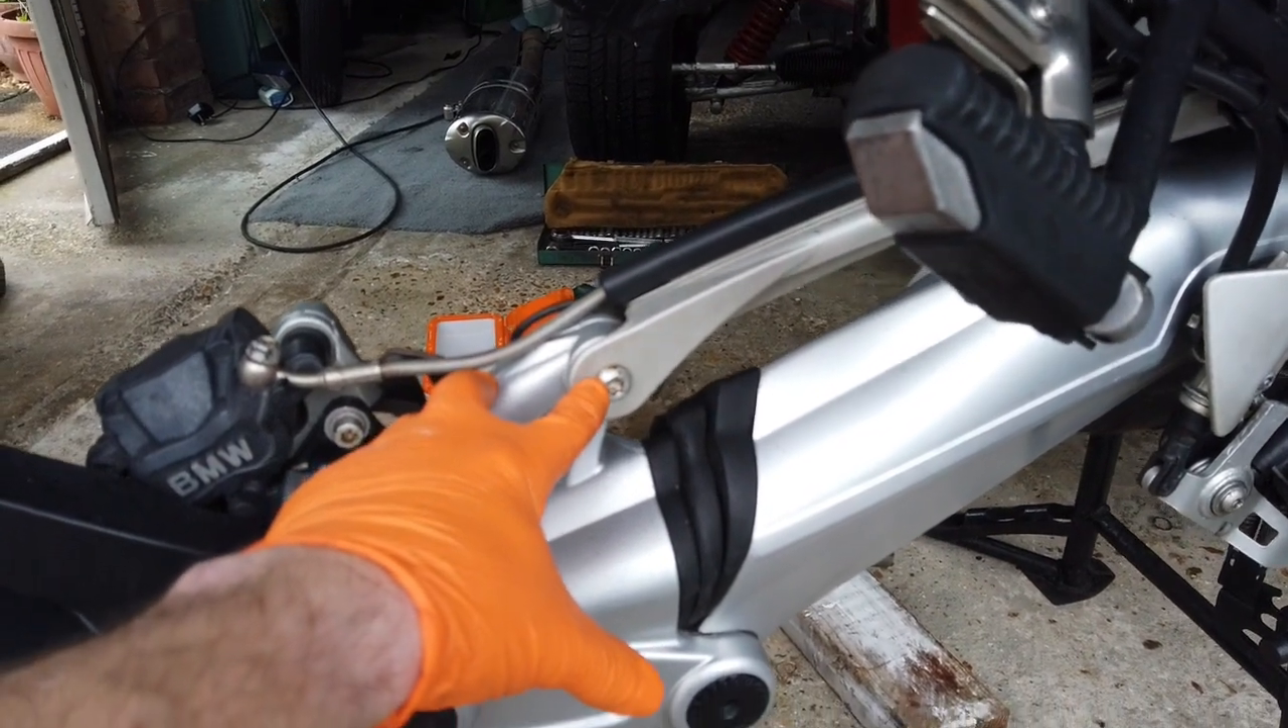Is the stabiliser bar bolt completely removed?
No.